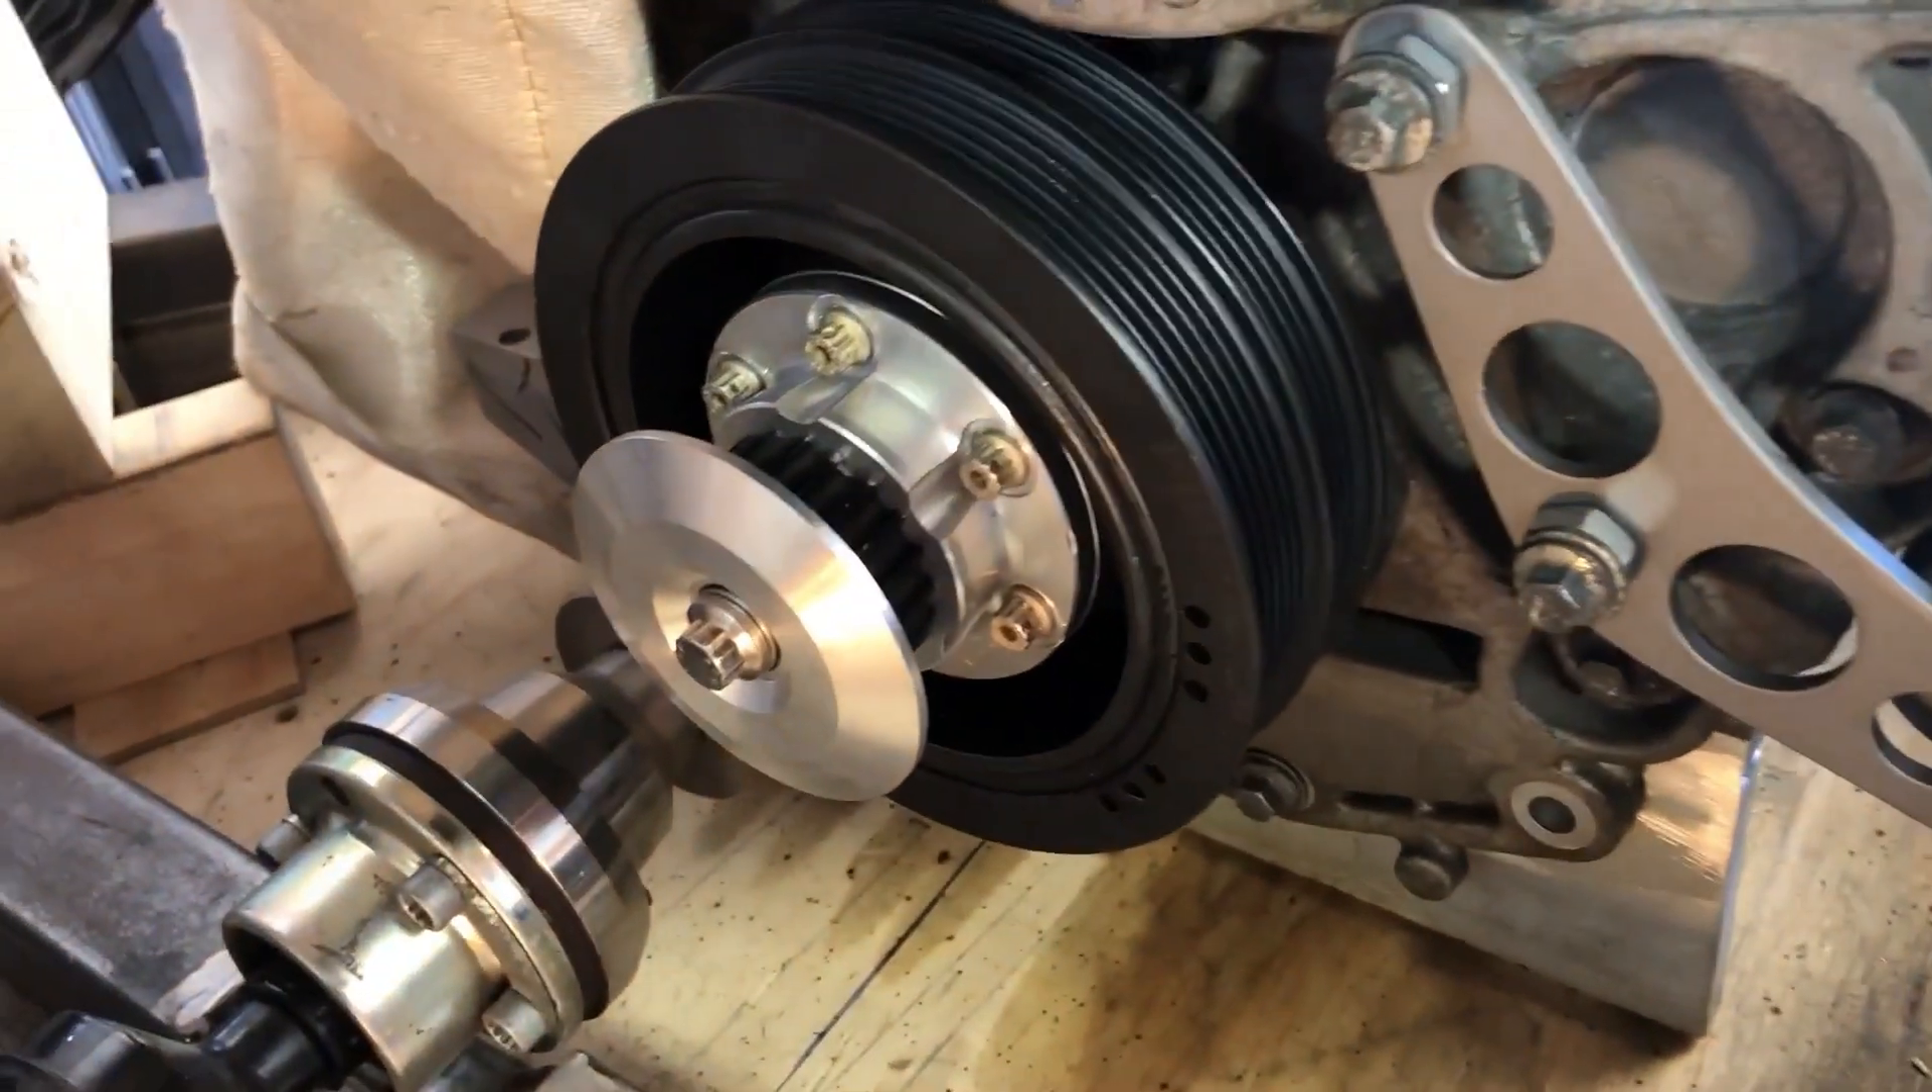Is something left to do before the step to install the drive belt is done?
Yes.